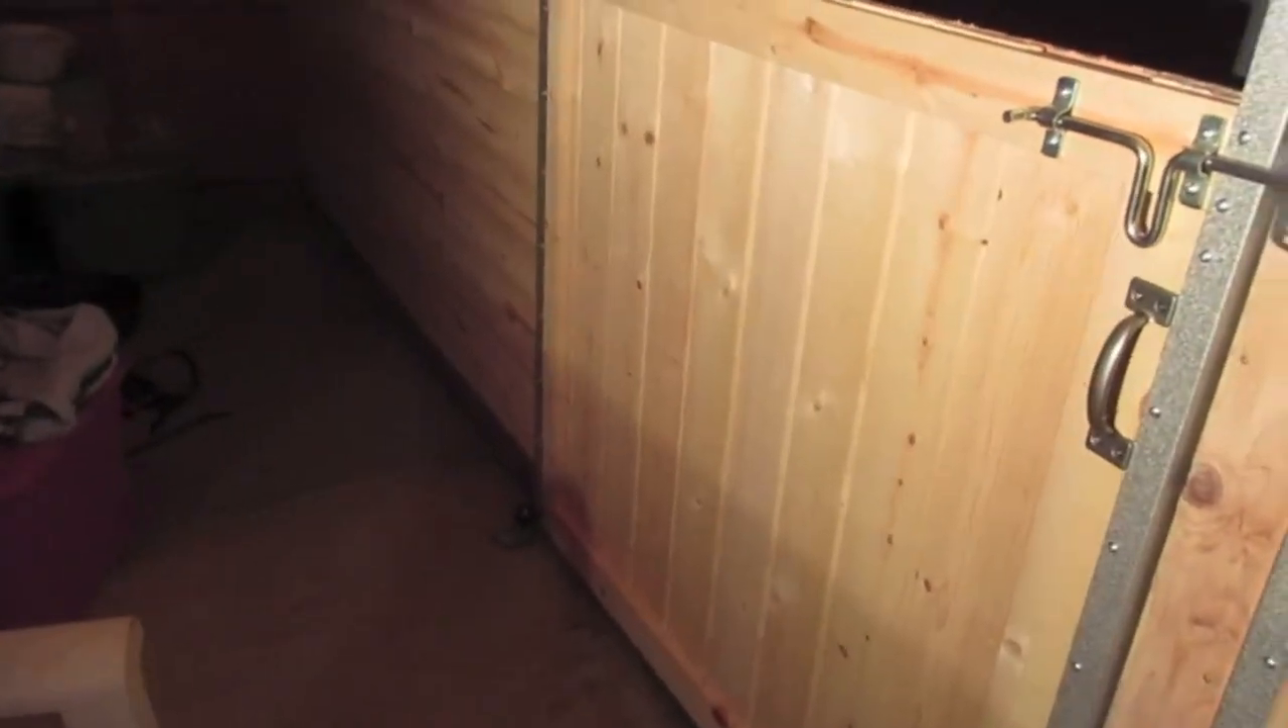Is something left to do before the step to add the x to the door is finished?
Yes.